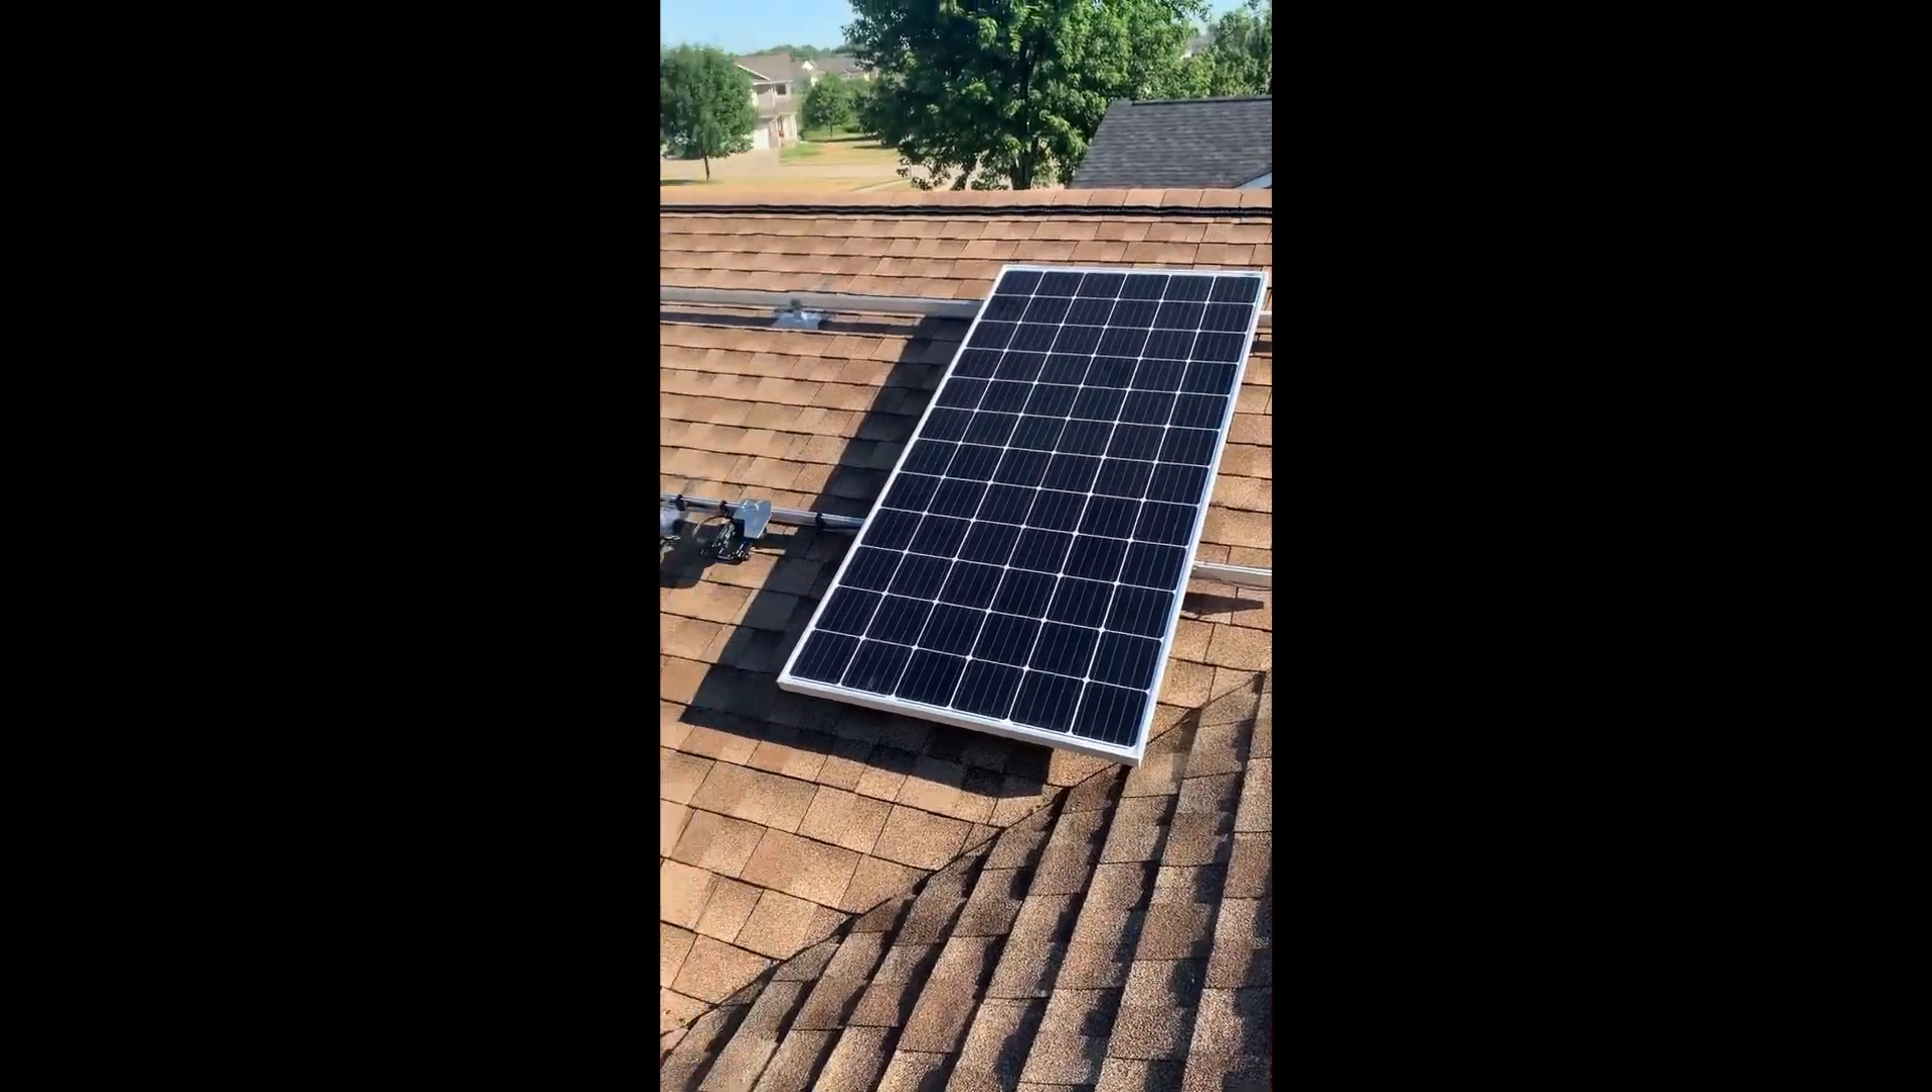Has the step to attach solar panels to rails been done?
No.